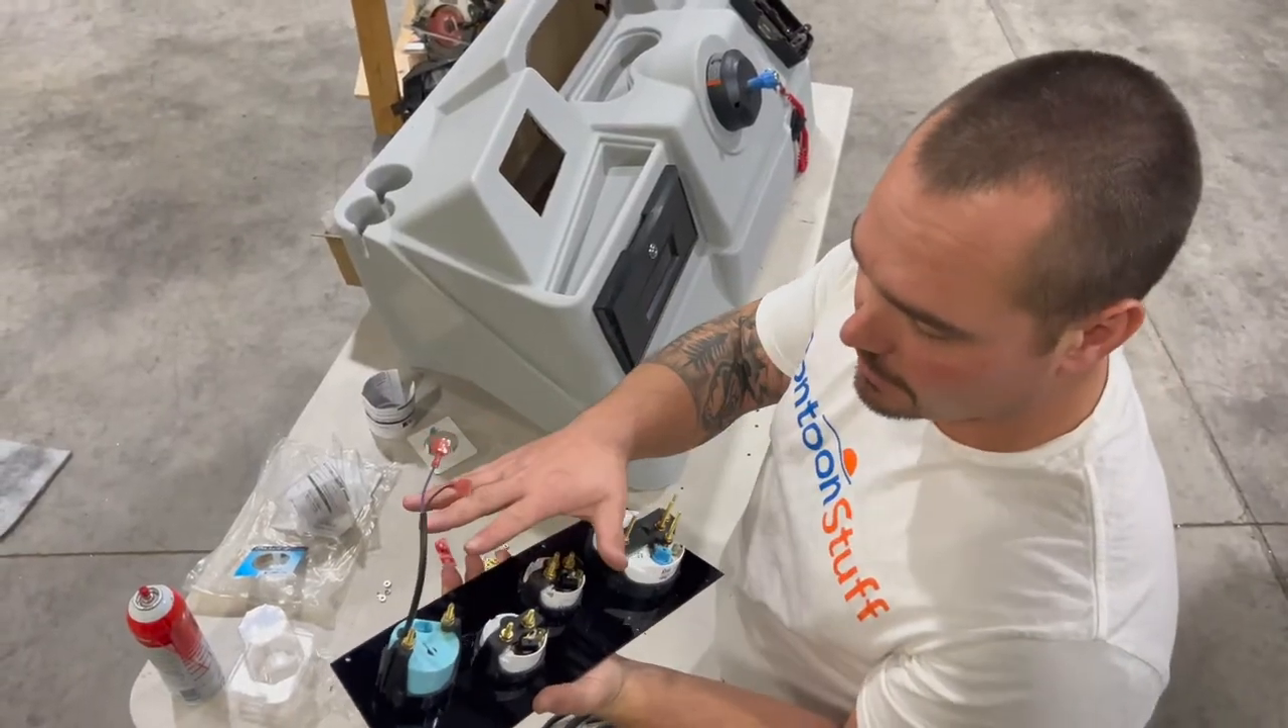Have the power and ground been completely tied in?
No.